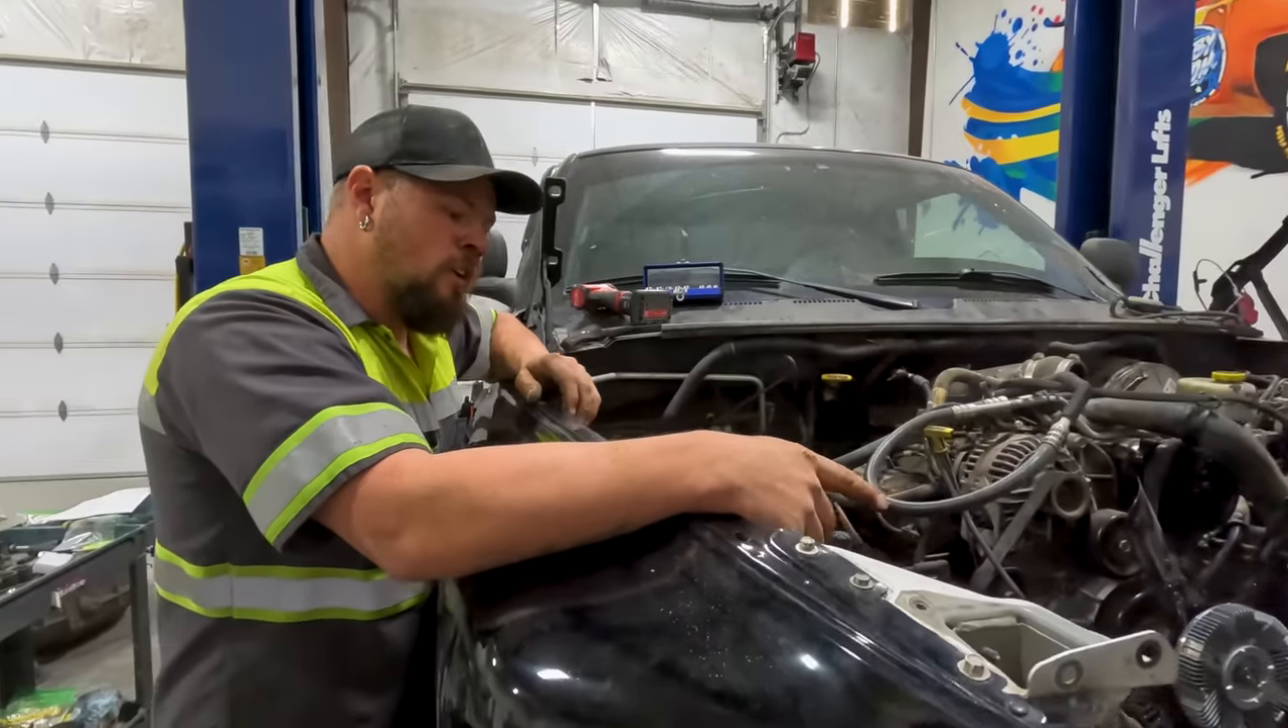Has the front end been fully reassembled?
No.